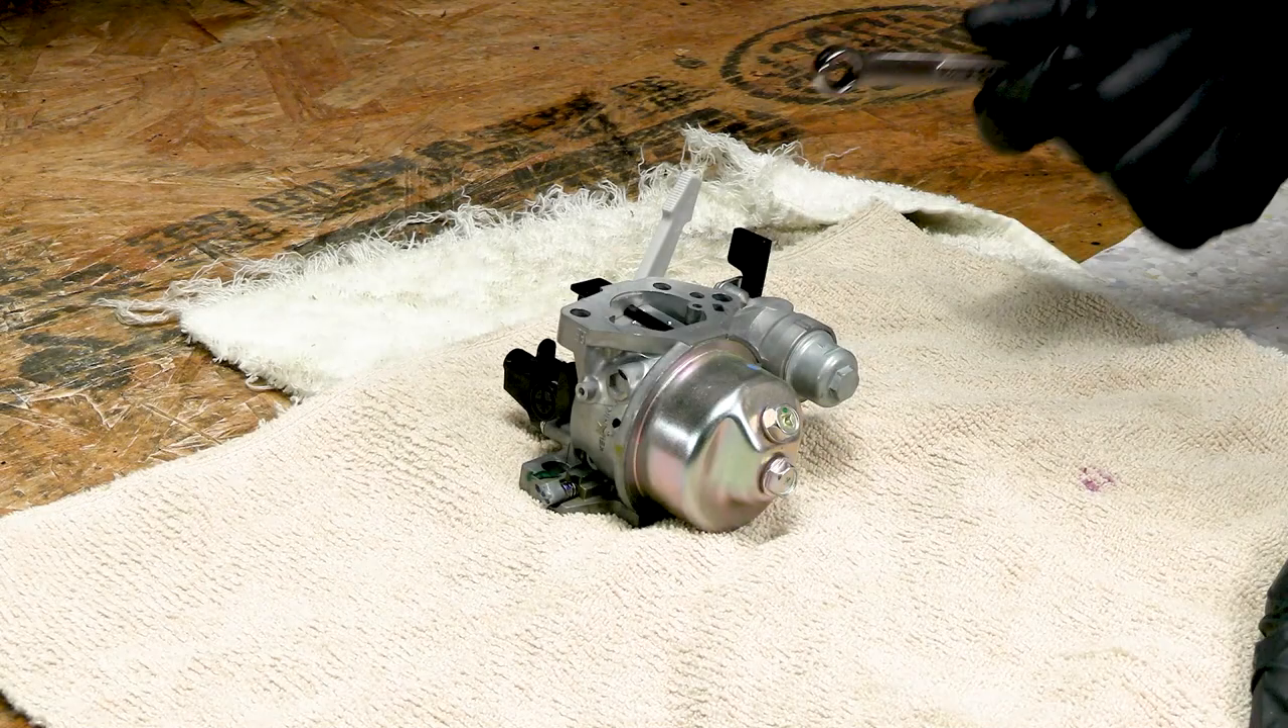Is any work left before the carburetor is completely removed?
No.